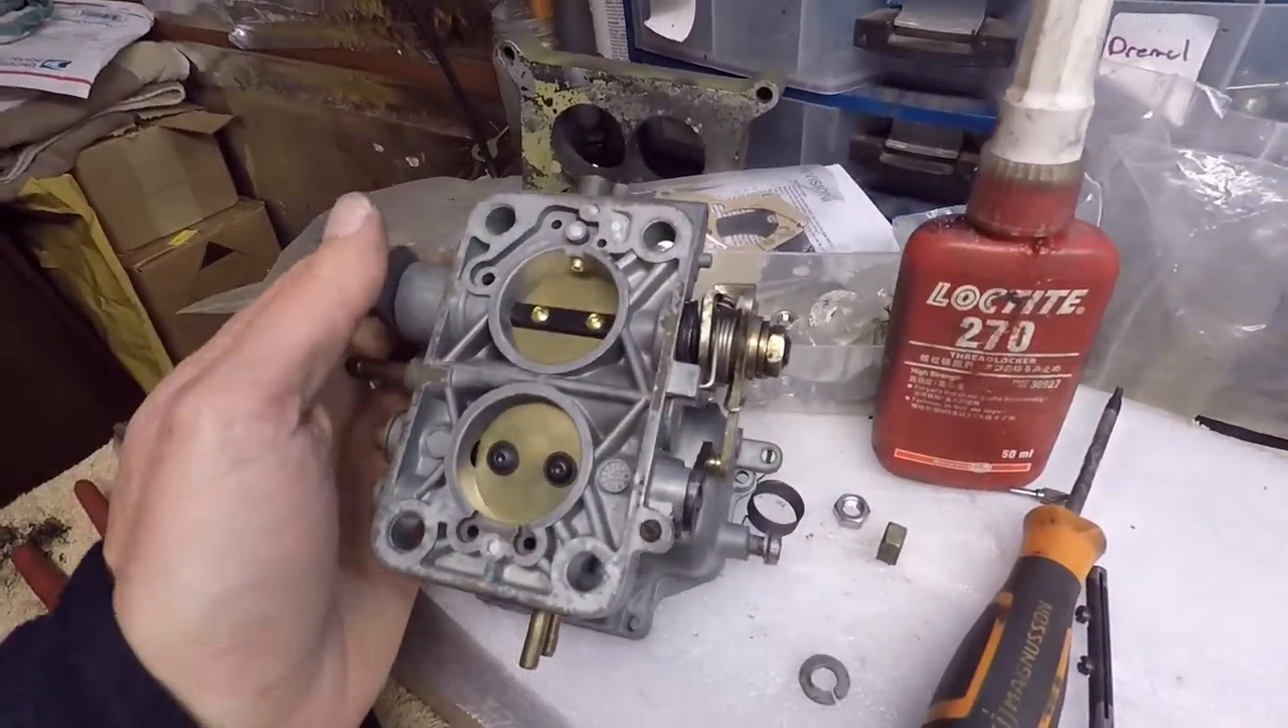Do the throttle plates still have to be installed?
No.